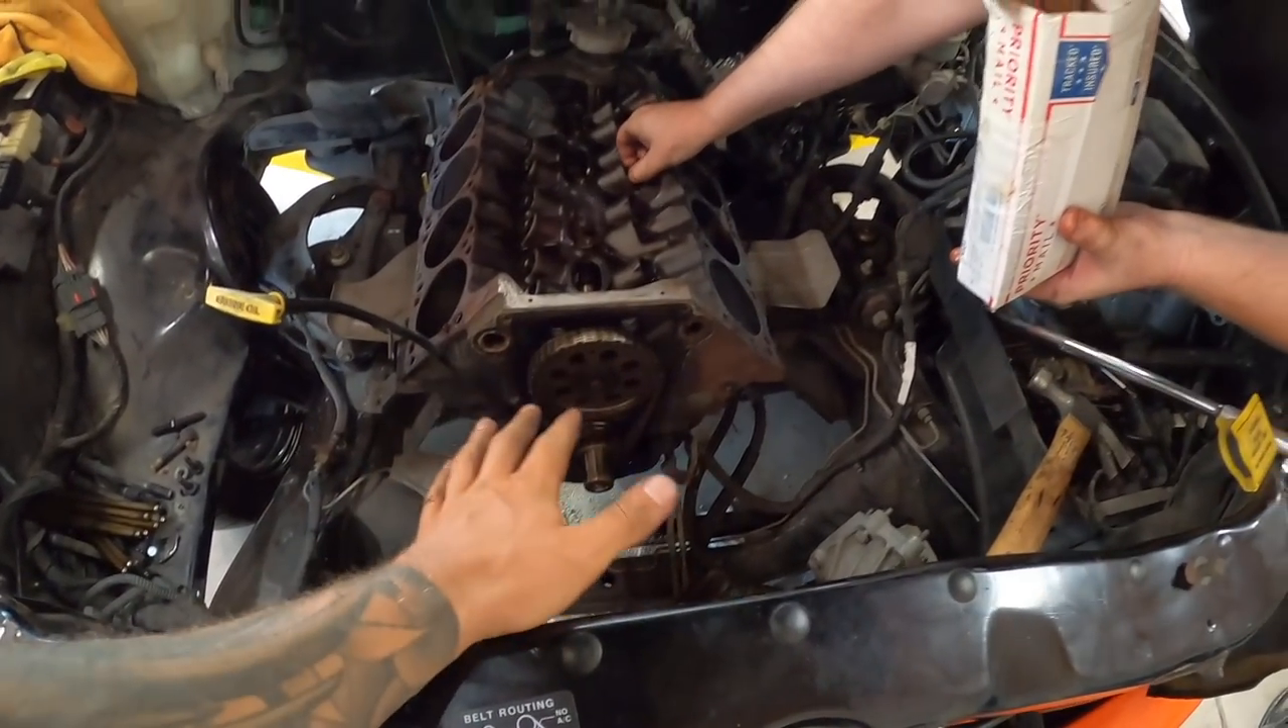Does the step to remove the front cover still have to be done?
No.